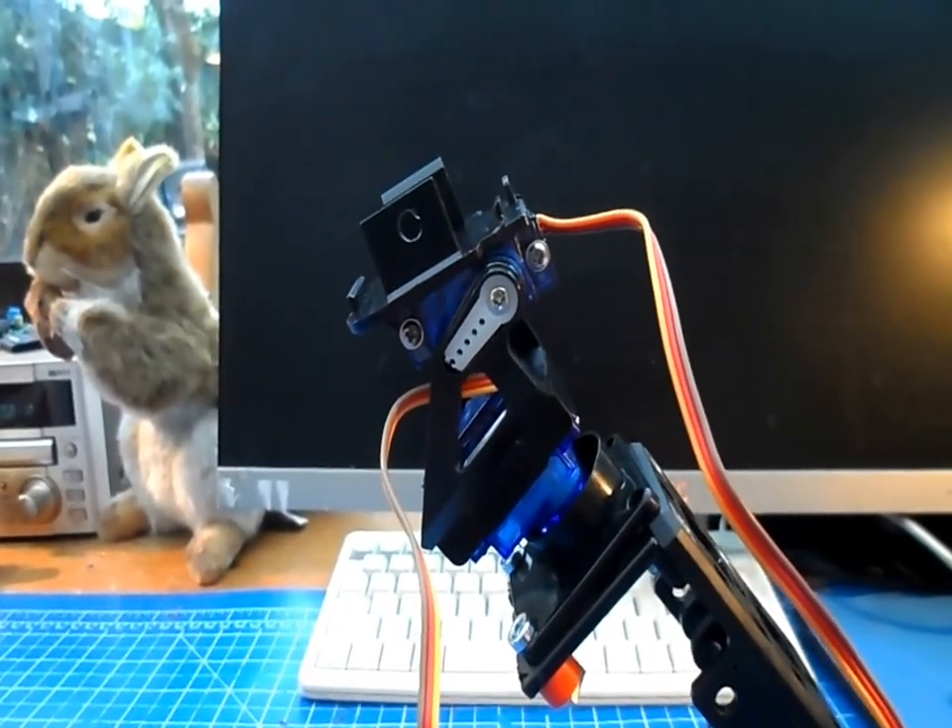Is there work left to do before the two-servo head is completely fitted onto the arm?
No.